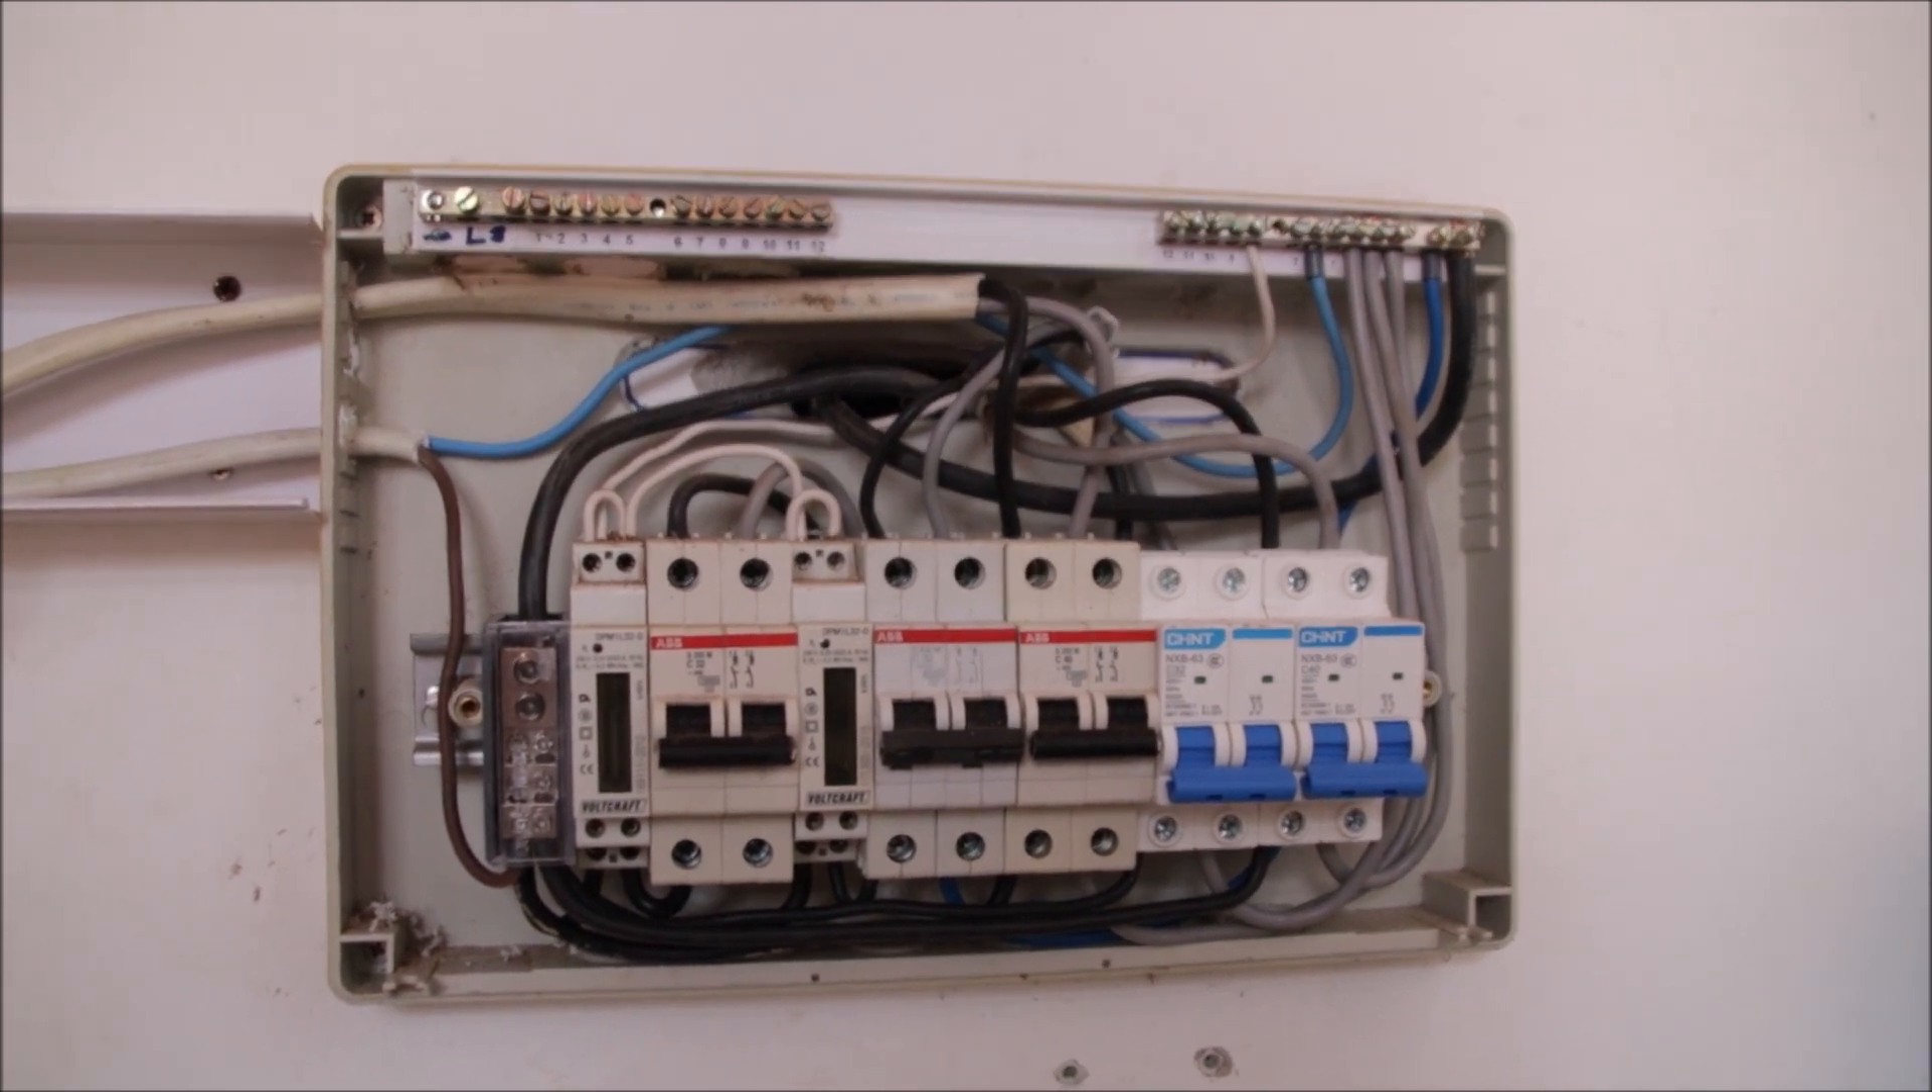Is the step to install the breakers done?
Yes.